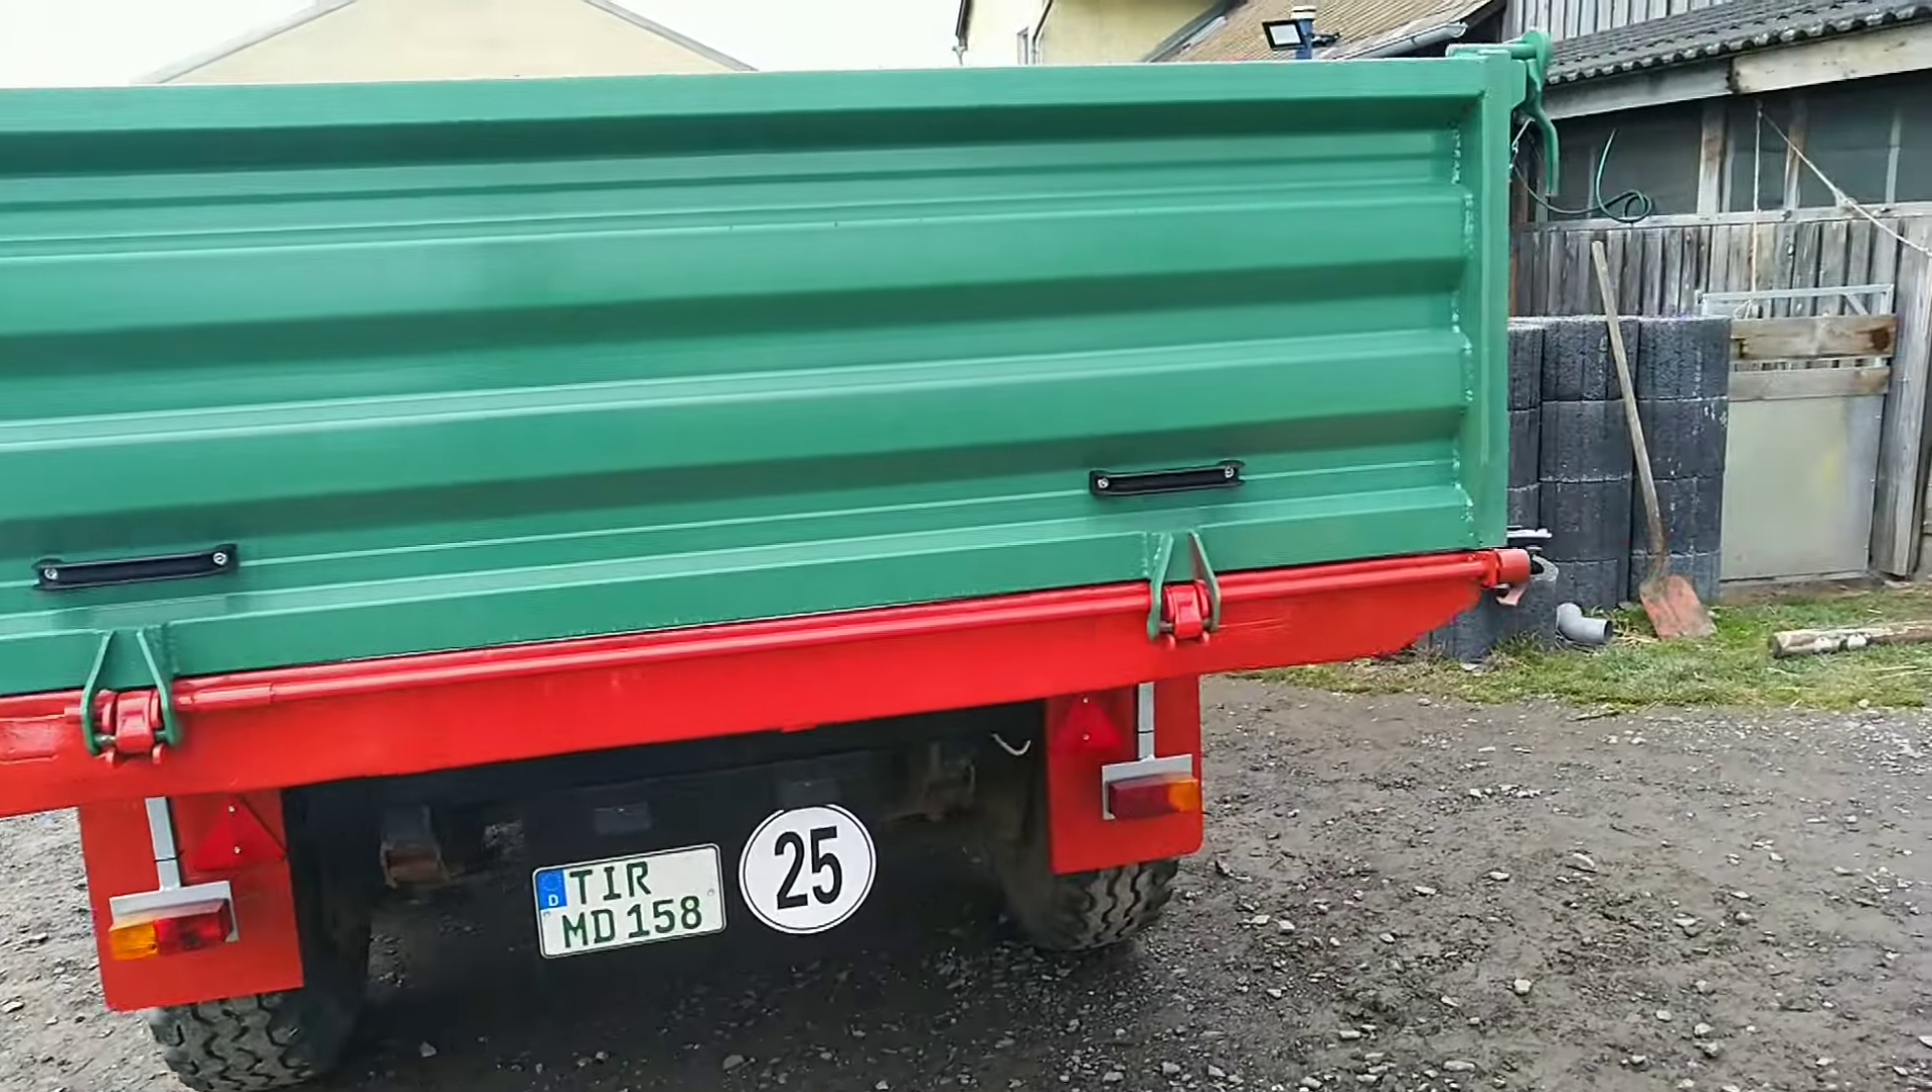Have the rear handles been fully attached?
Yes.